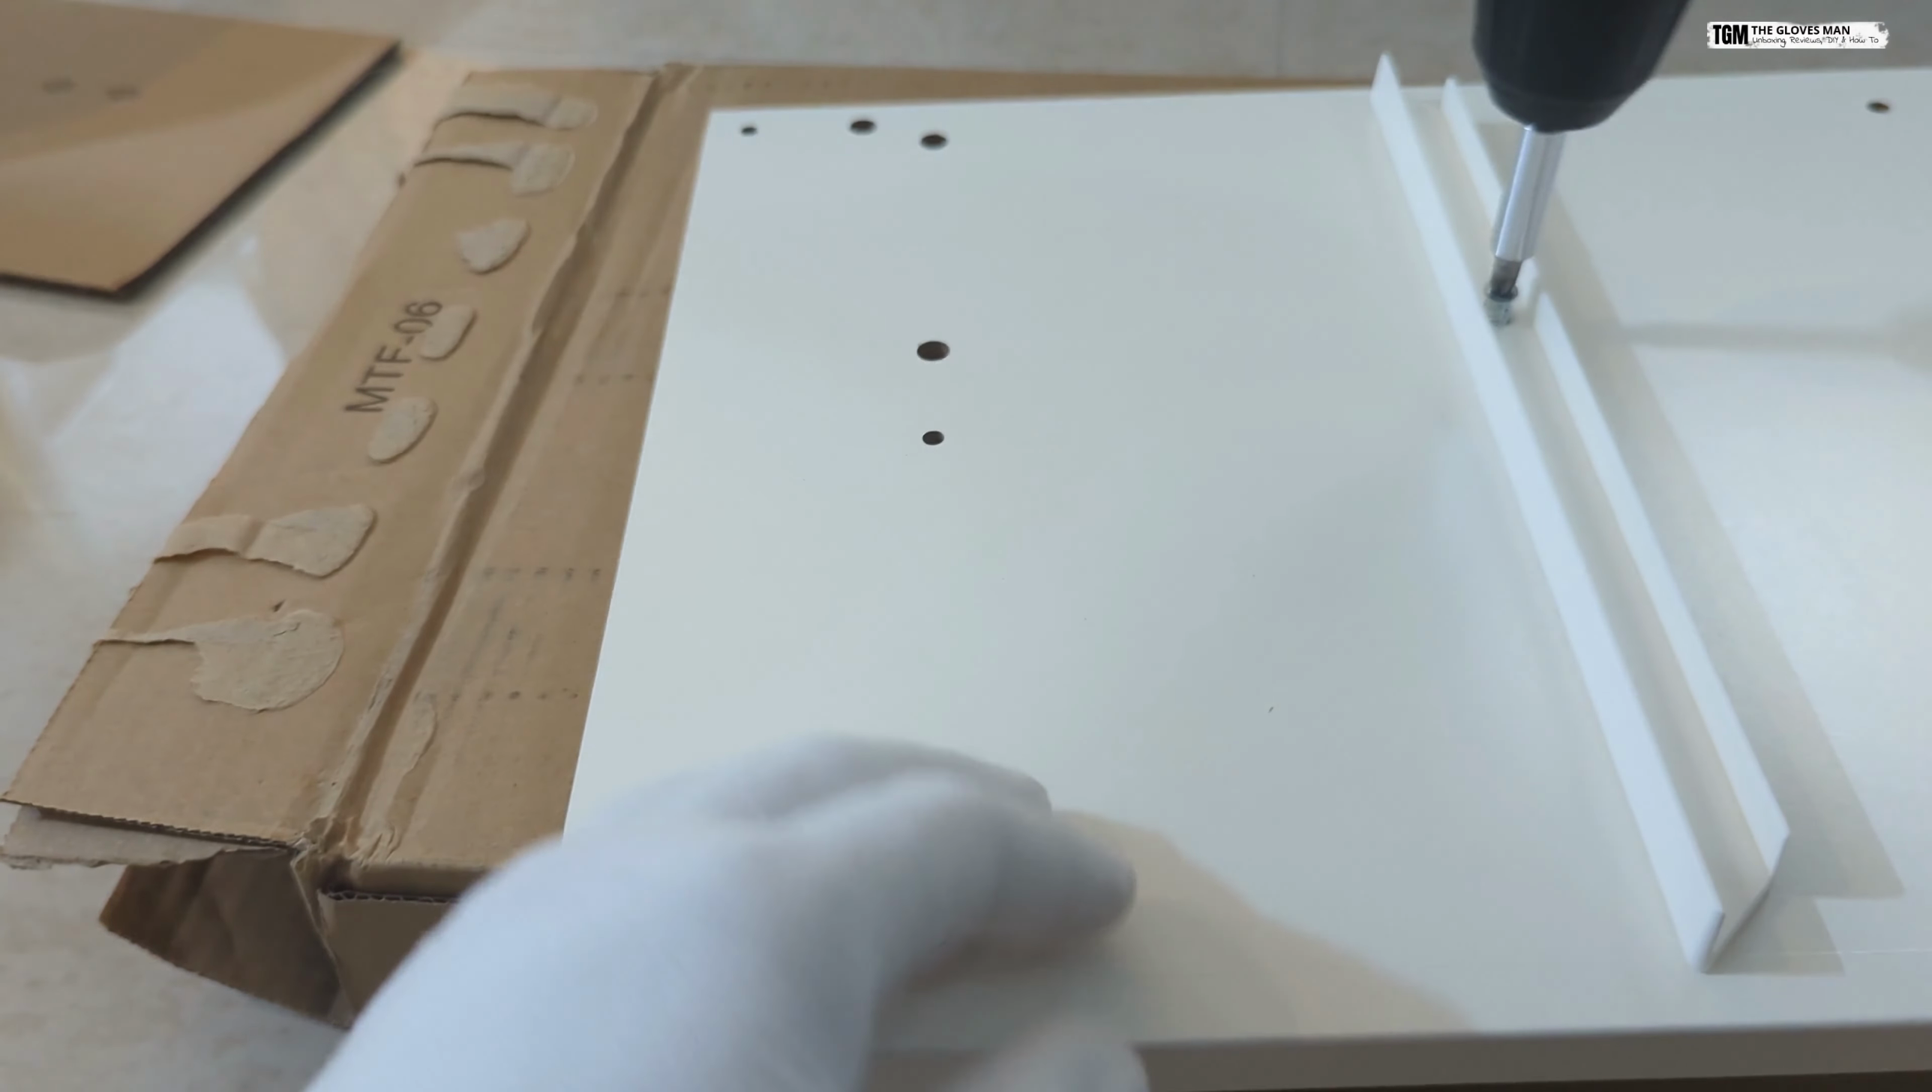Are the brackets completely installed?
No.